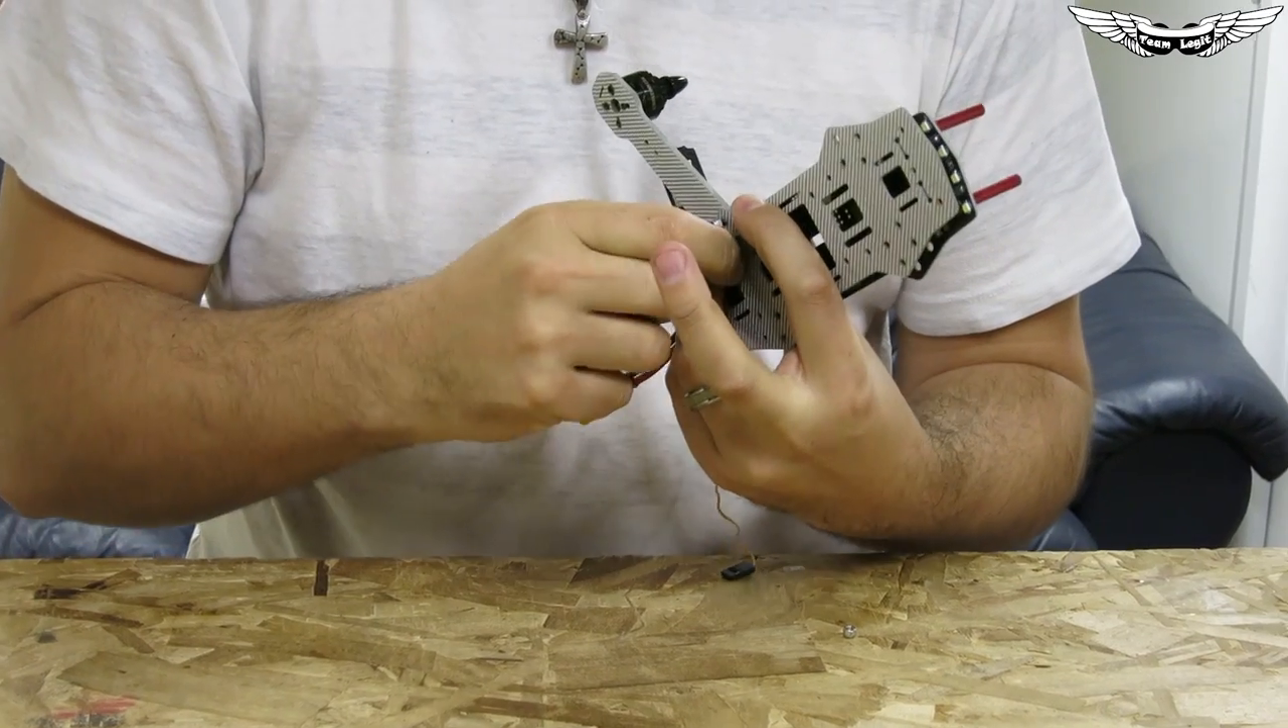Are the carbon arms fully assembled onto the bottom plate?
No.